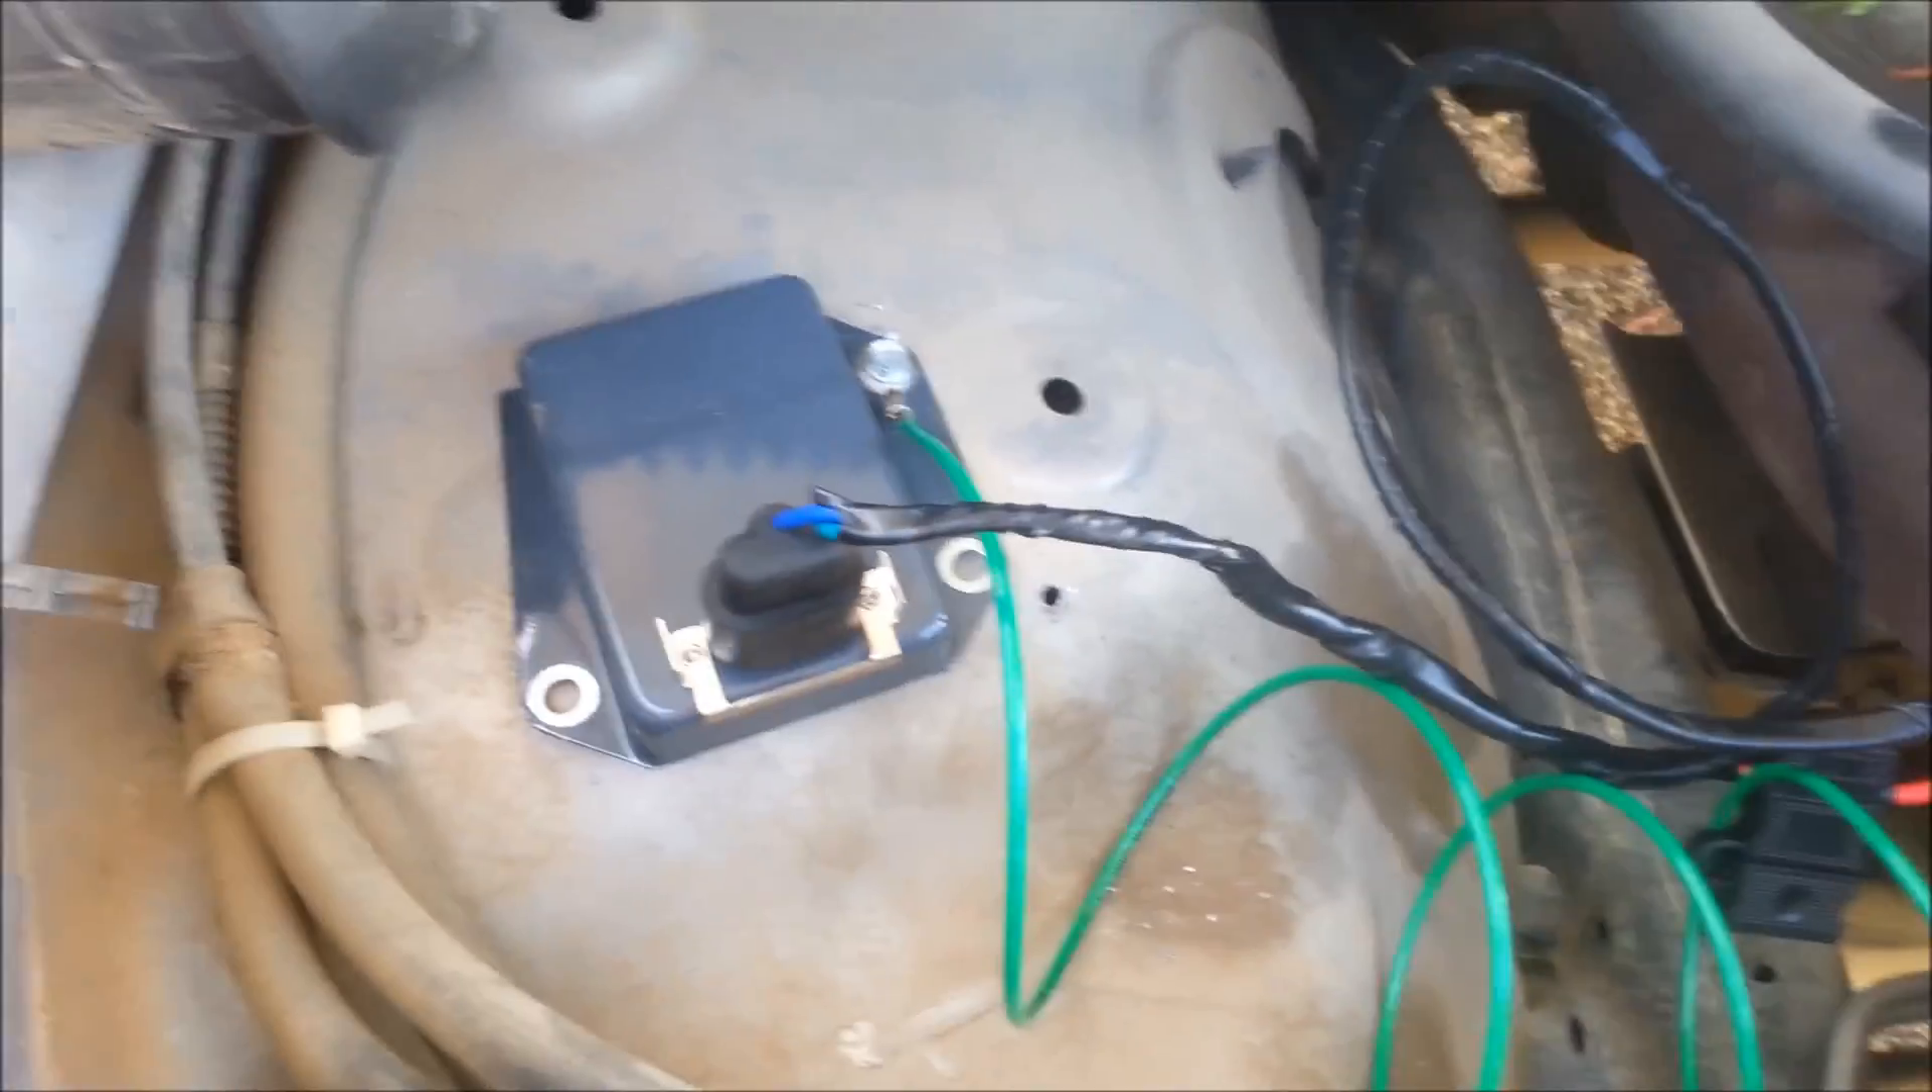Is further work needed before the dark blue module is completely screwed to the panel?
Yes.